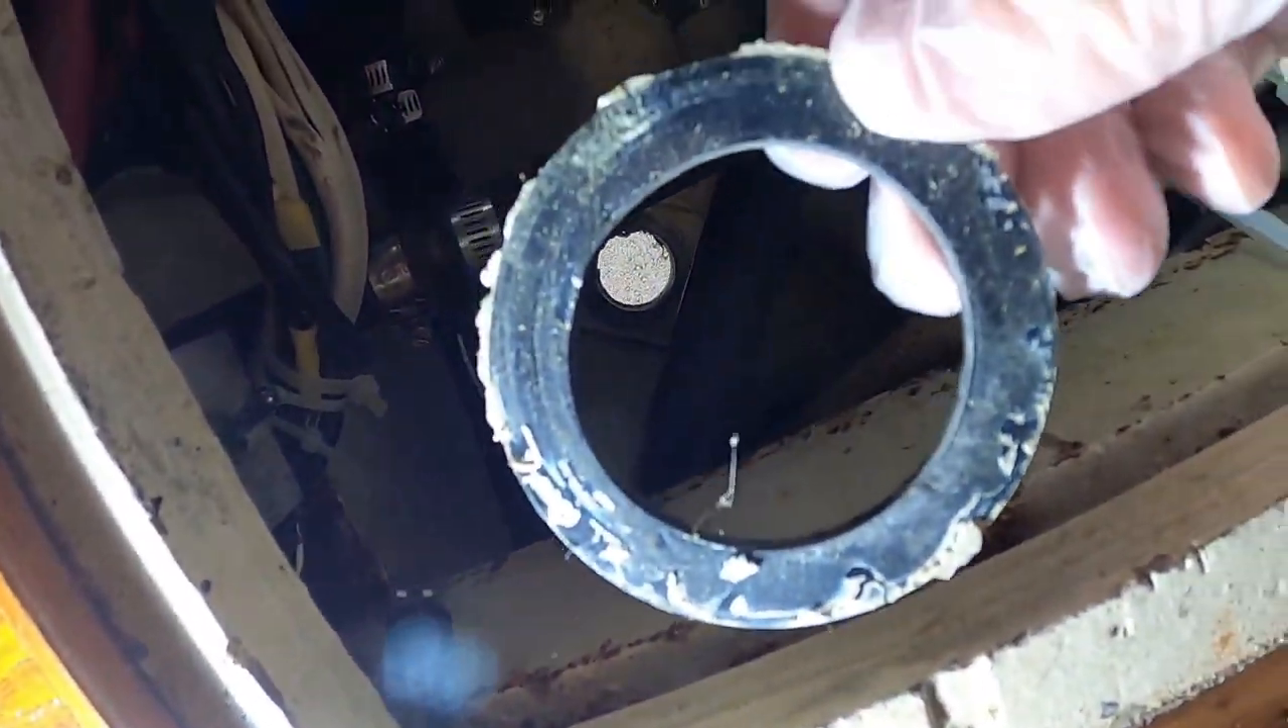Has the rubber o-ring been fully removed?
Yes.